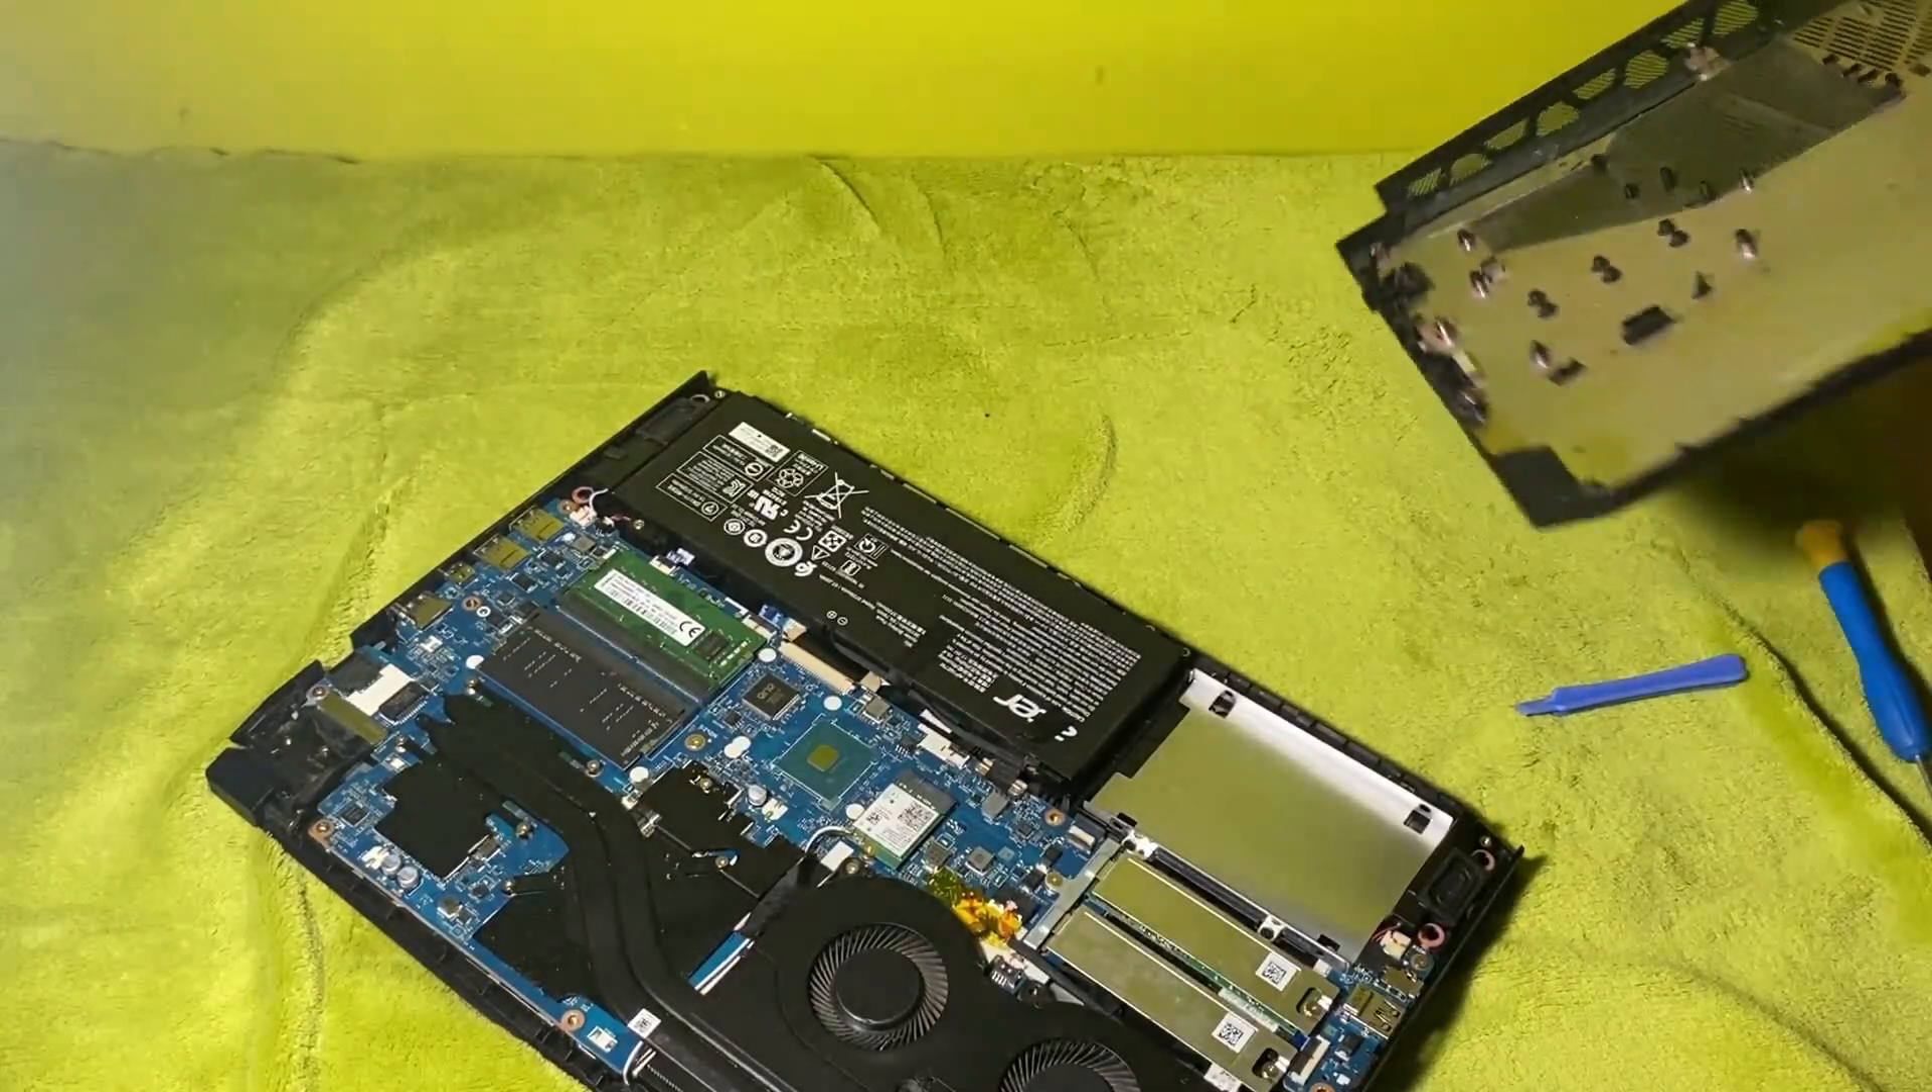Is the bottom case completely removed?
Yes.